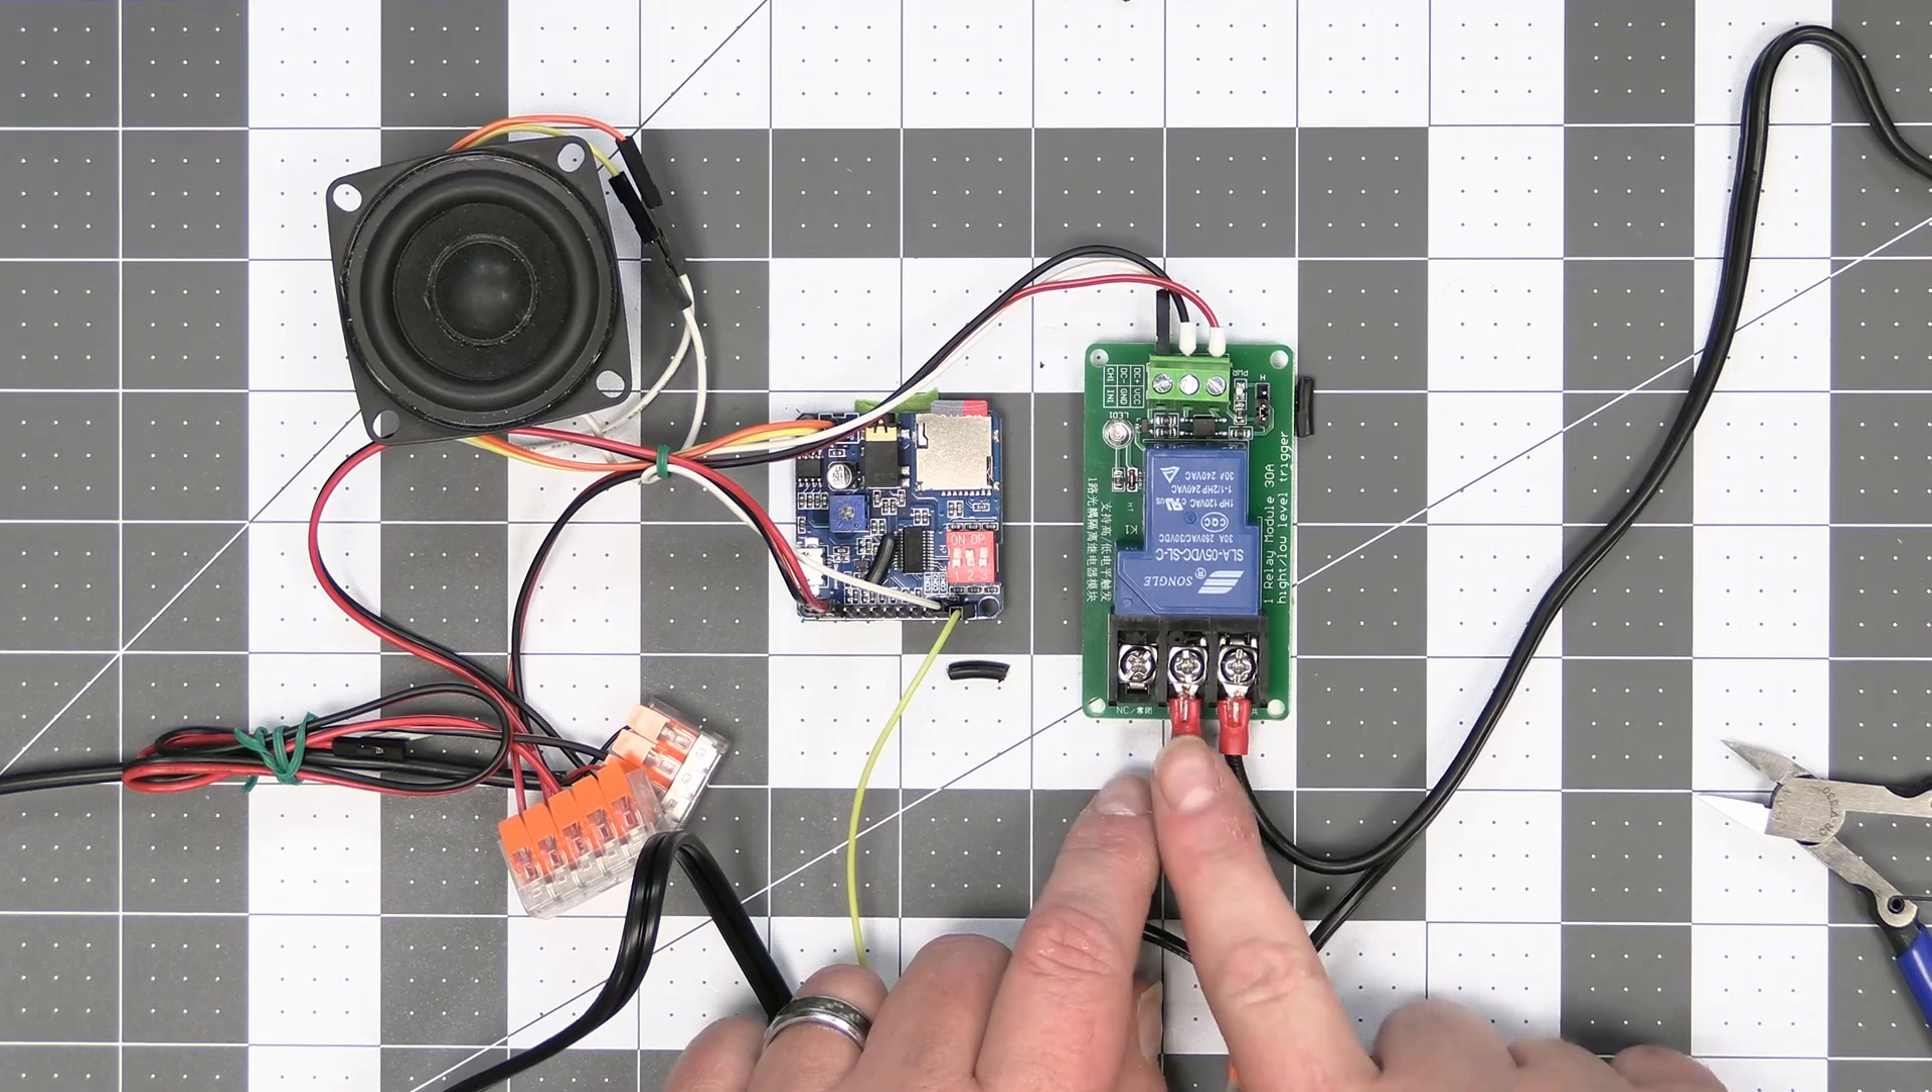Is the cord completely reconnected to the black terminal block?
Yes.